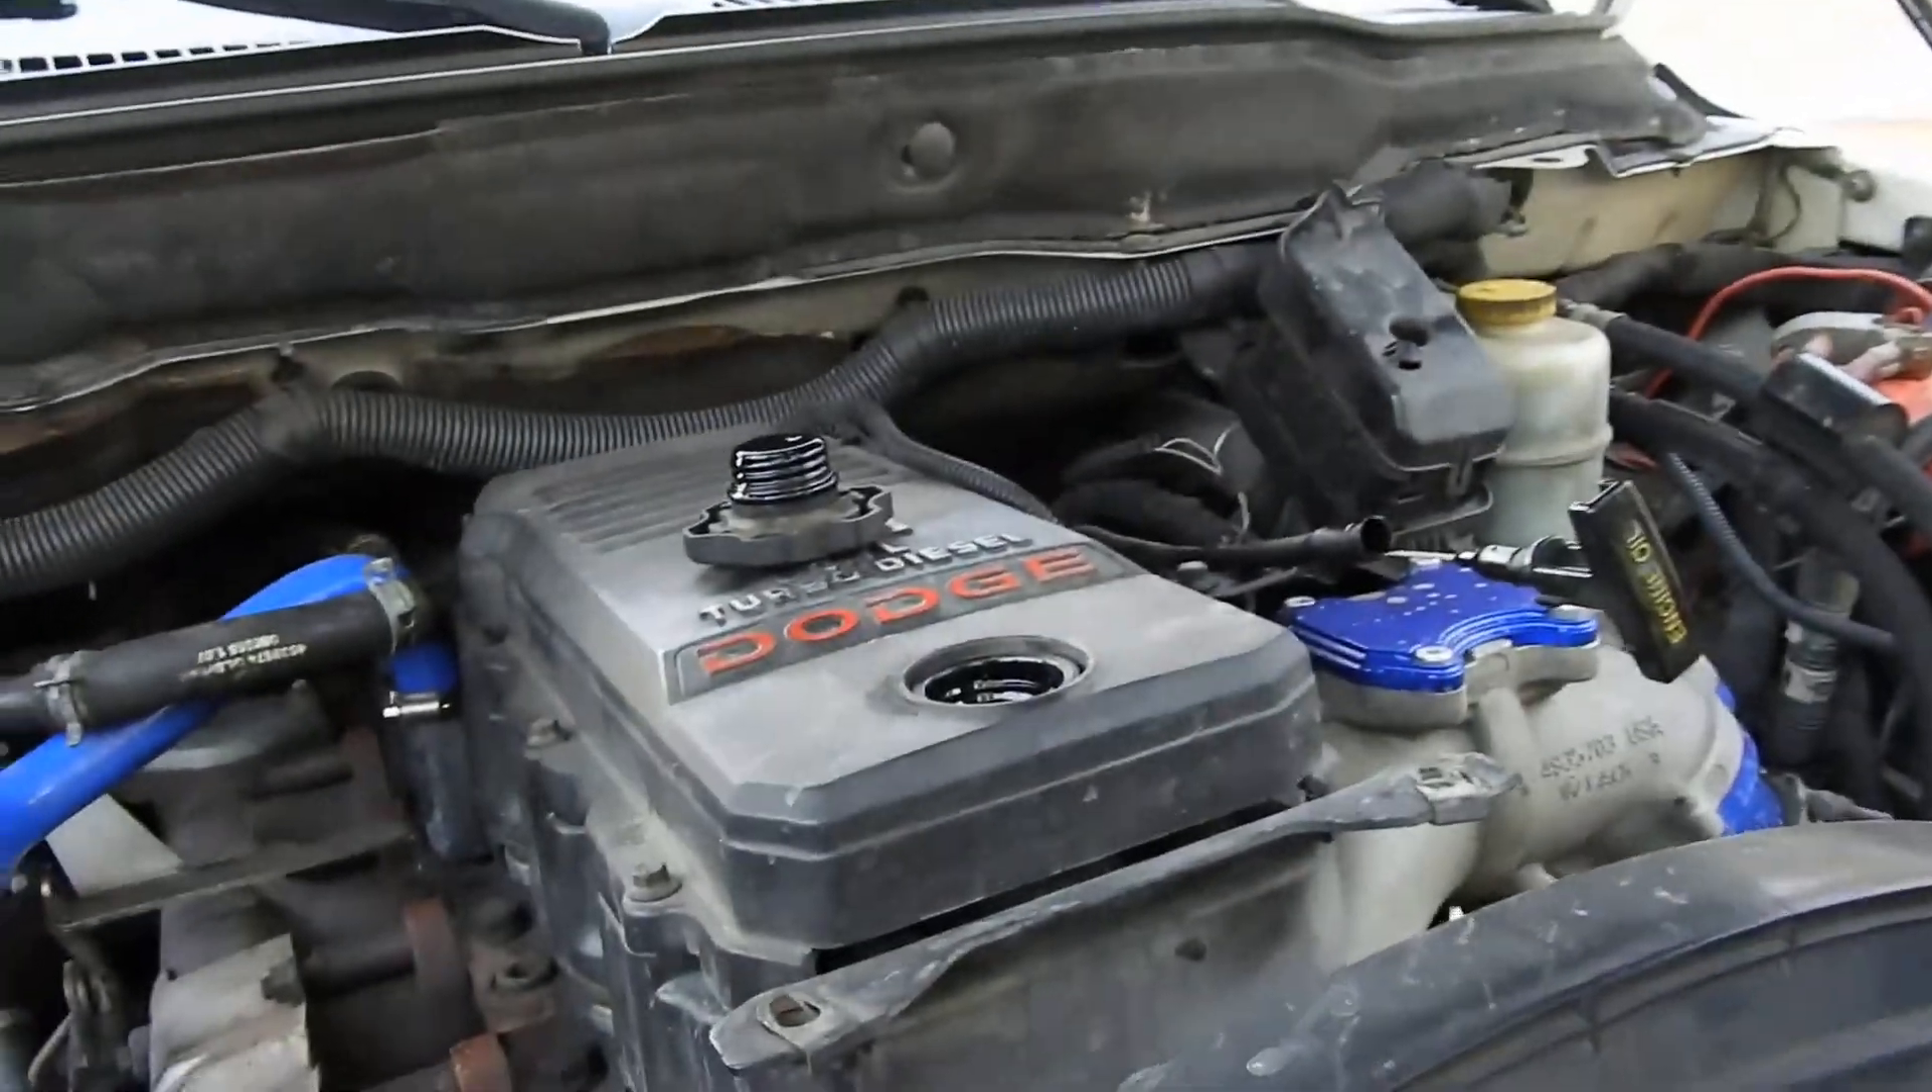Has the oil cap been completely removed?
Yes.